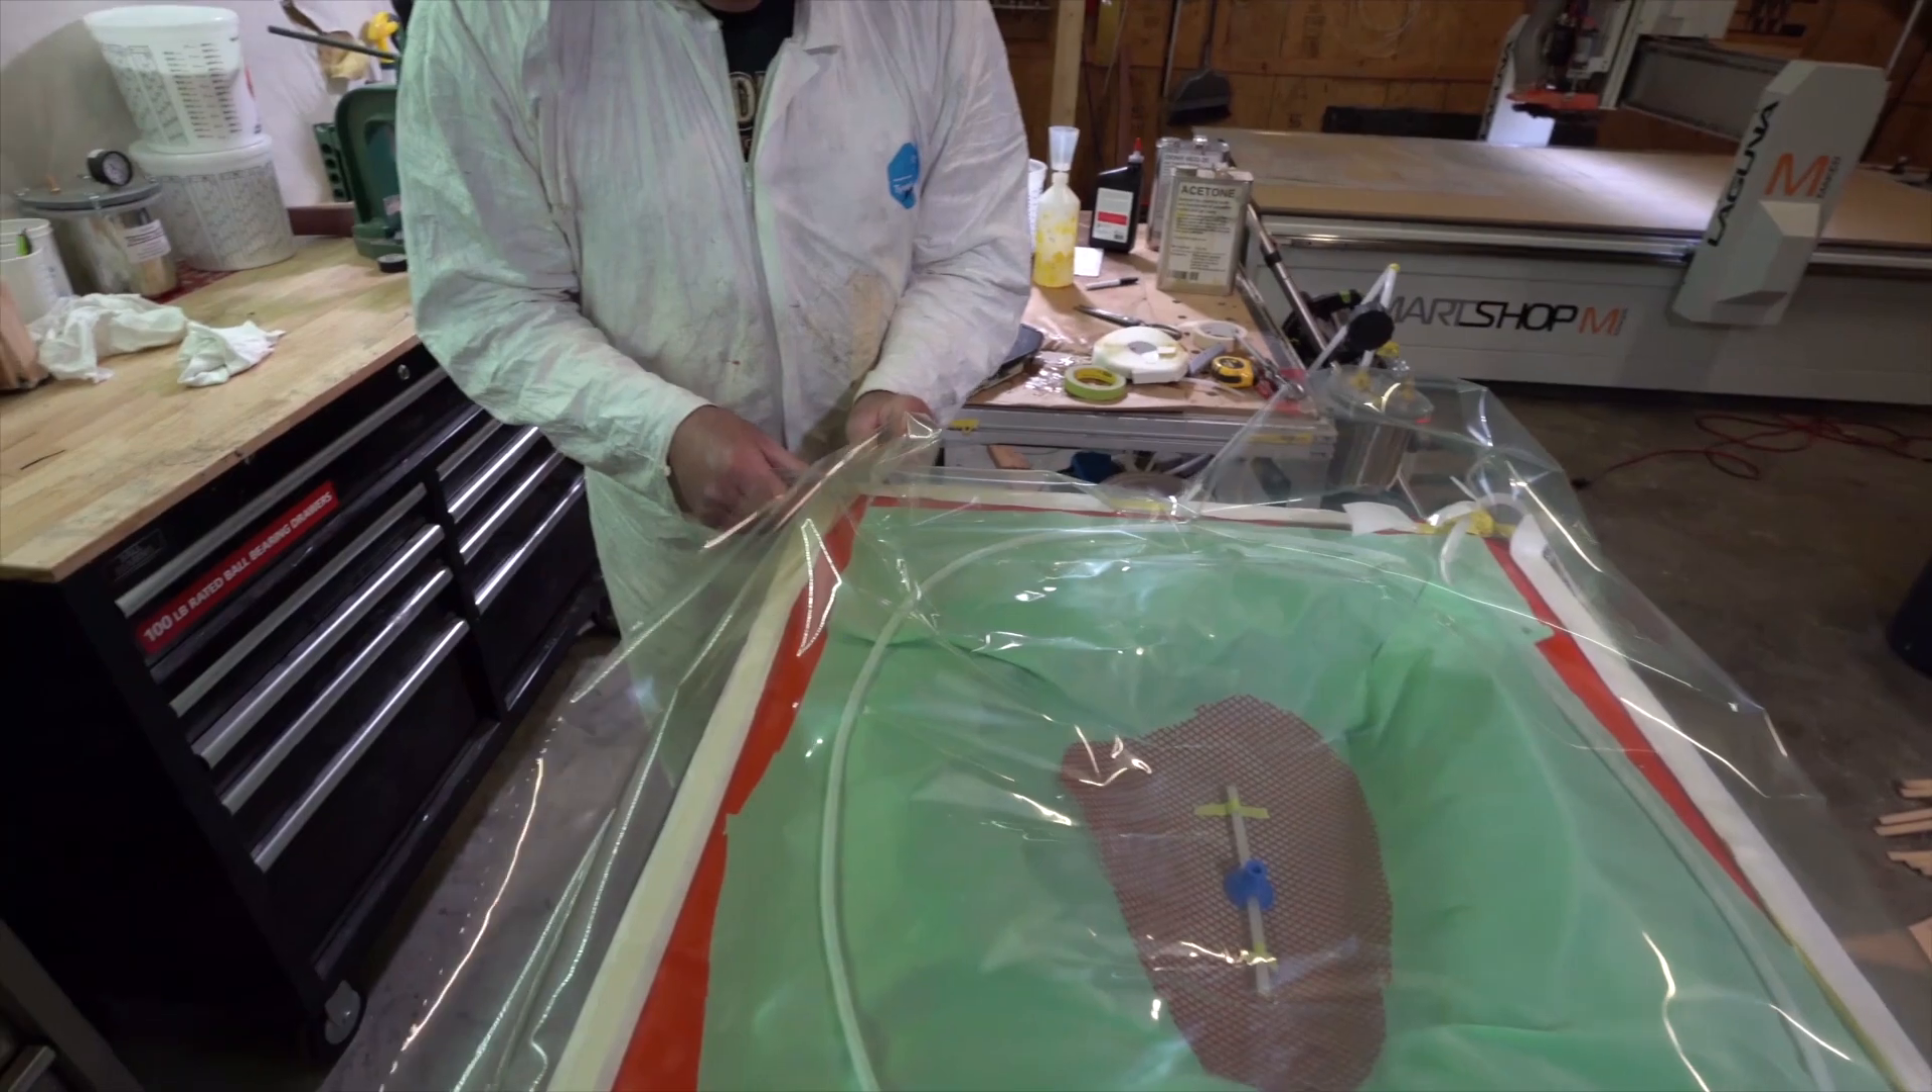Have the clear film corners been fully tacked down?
No.